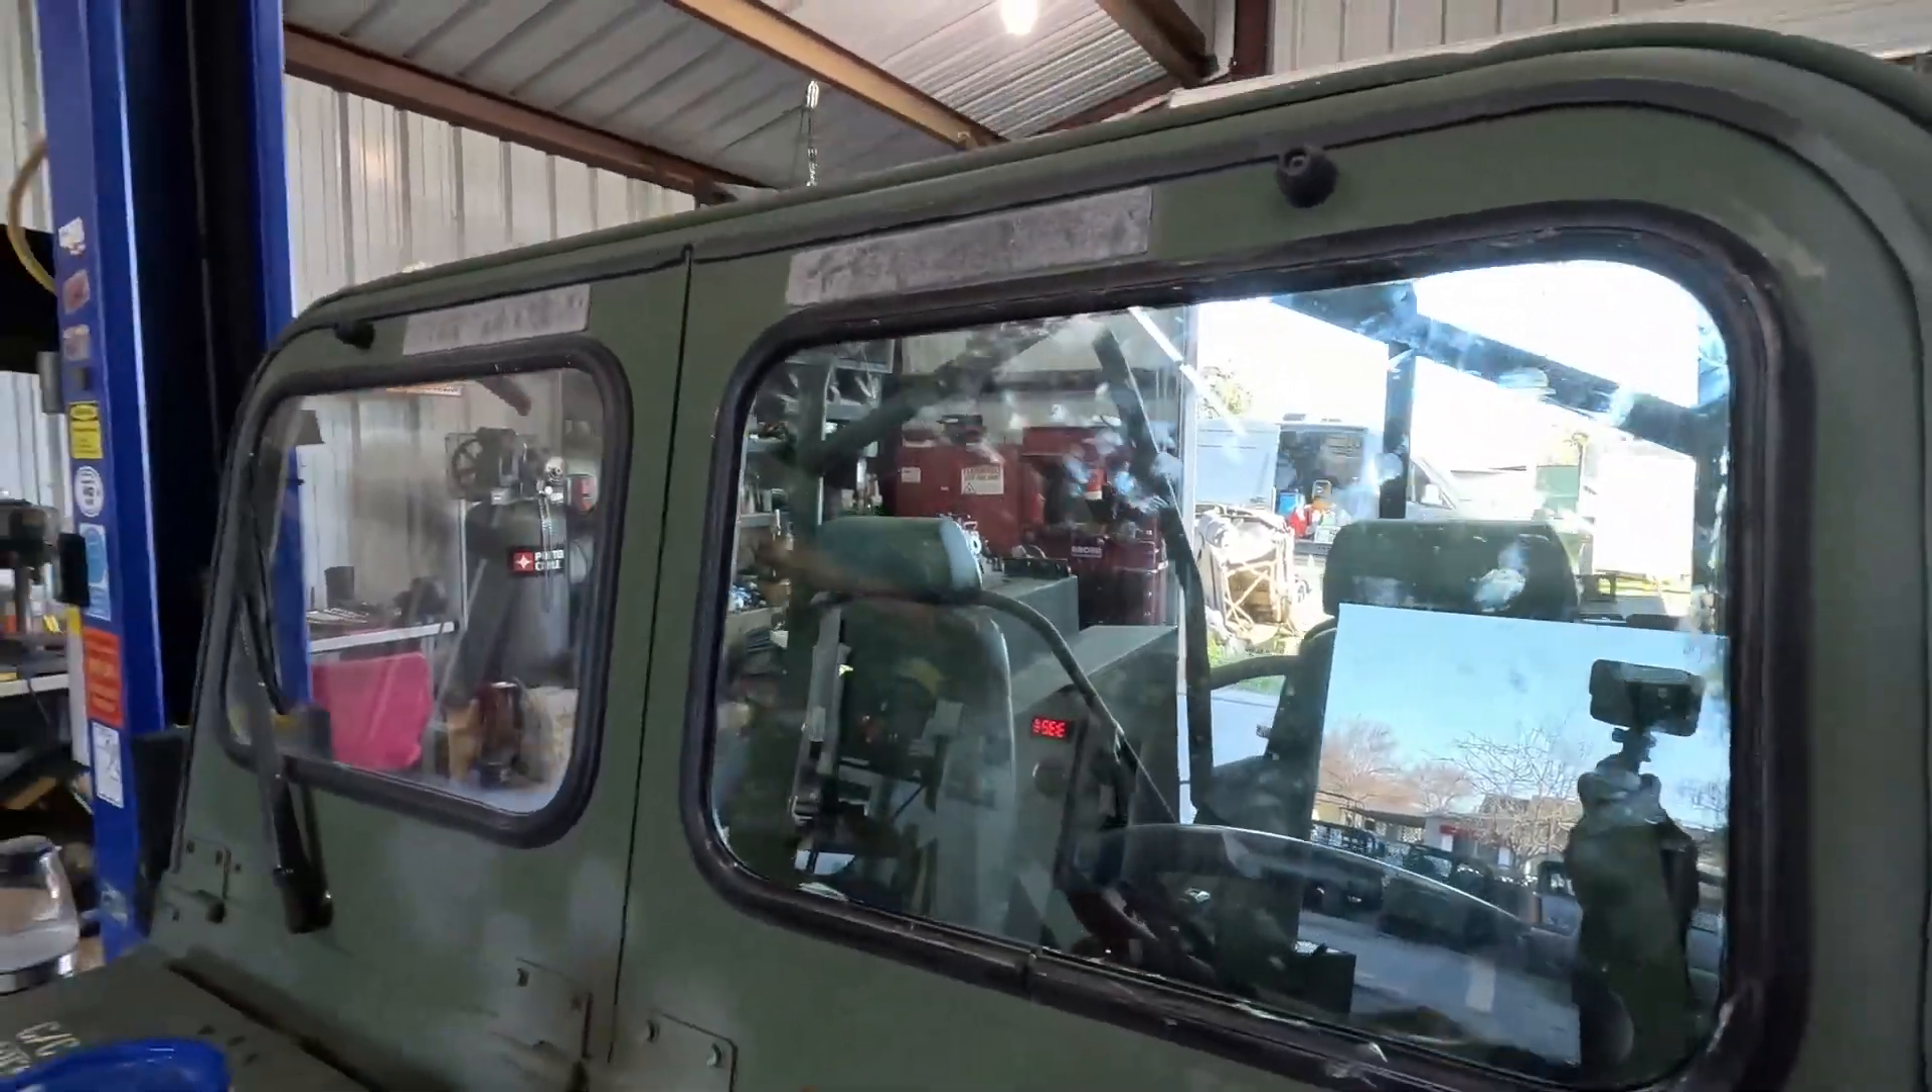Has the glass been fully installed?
Yes.